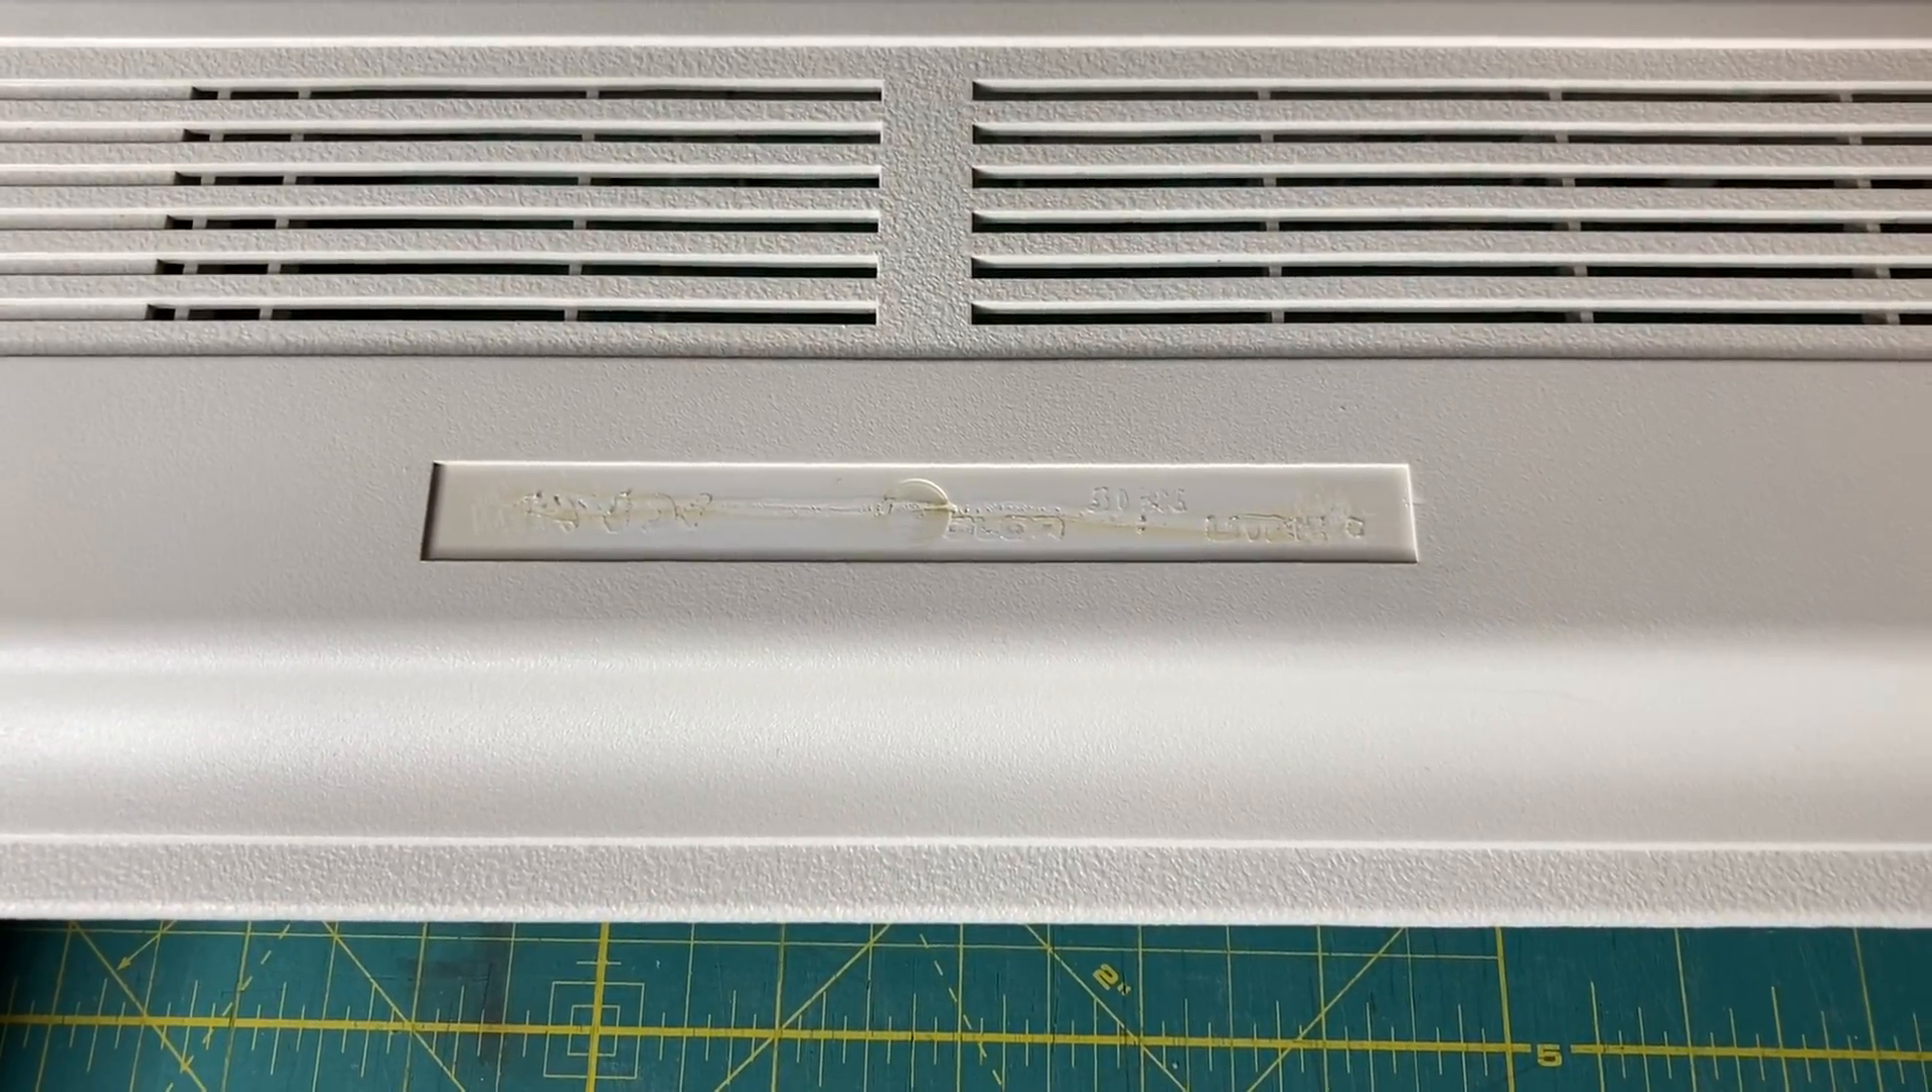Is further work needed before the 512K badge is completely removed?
No.